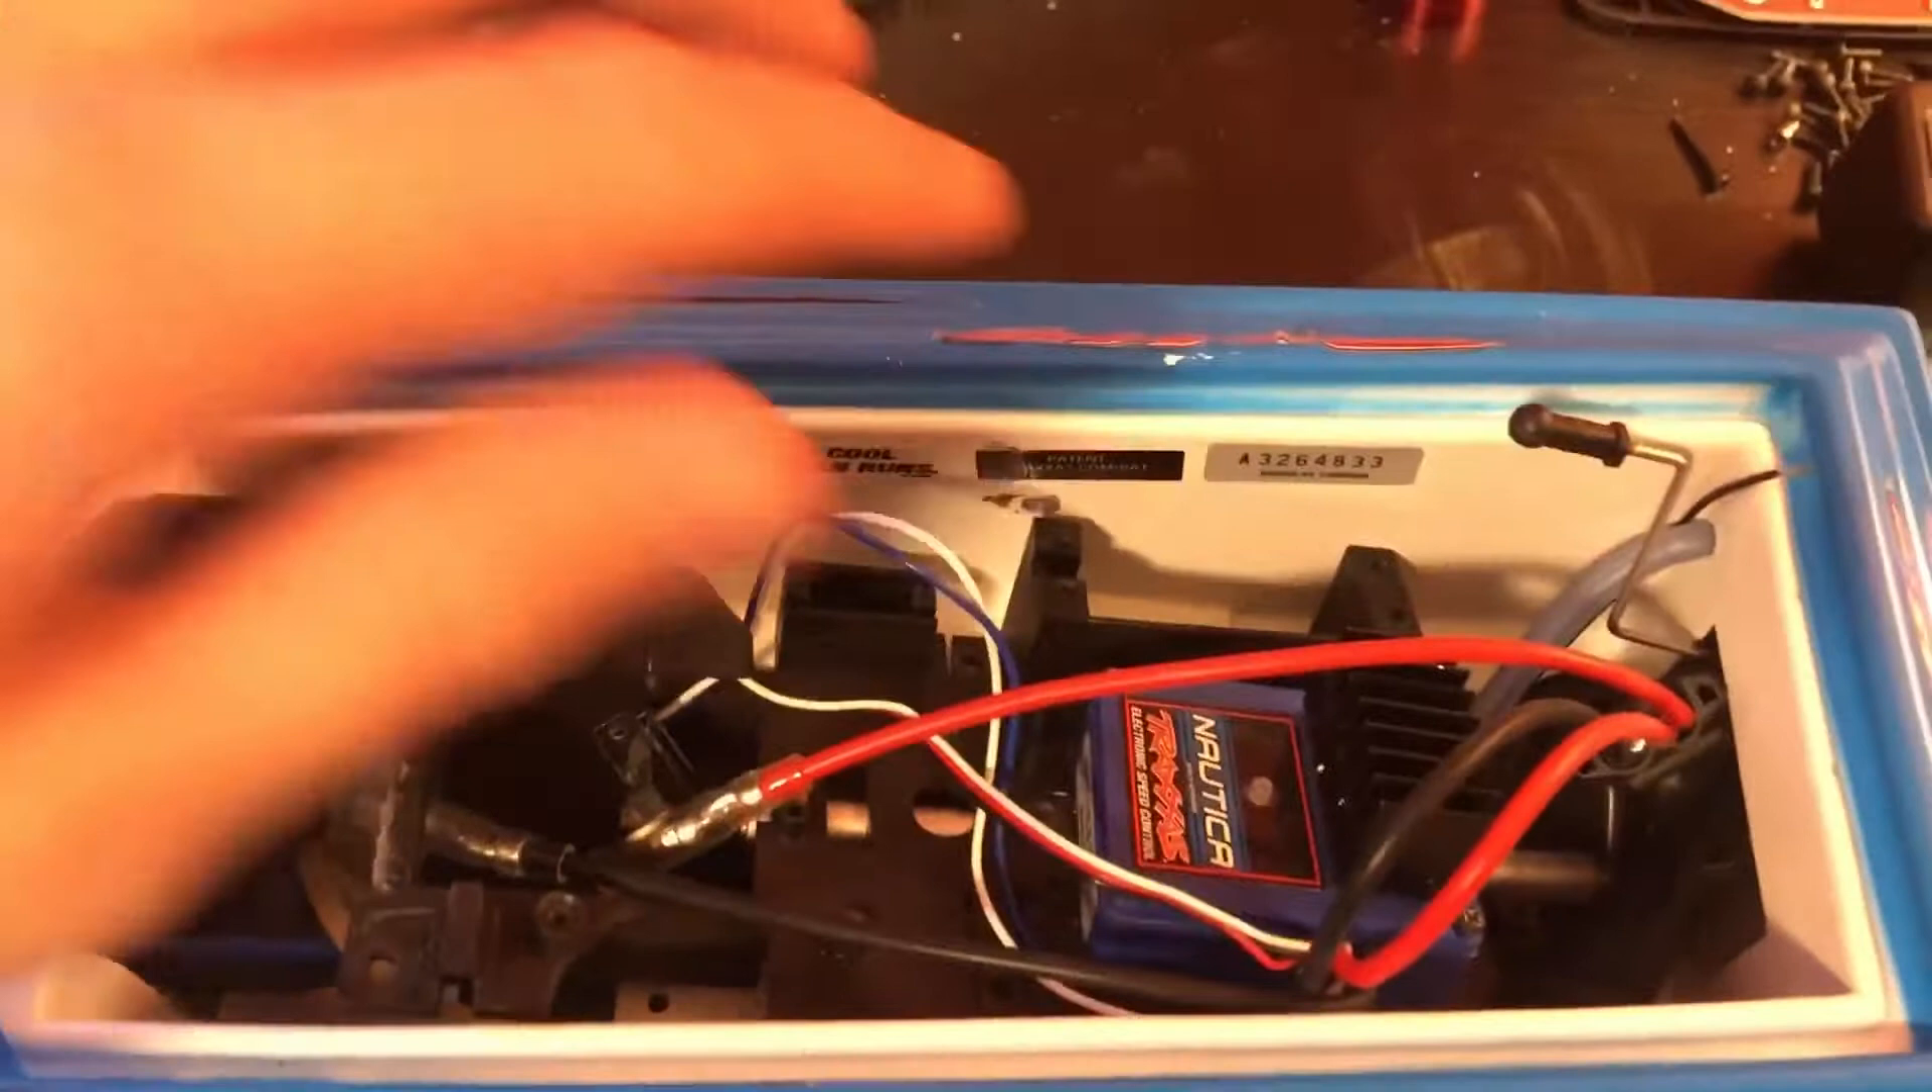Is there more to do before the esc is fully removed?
Yes.